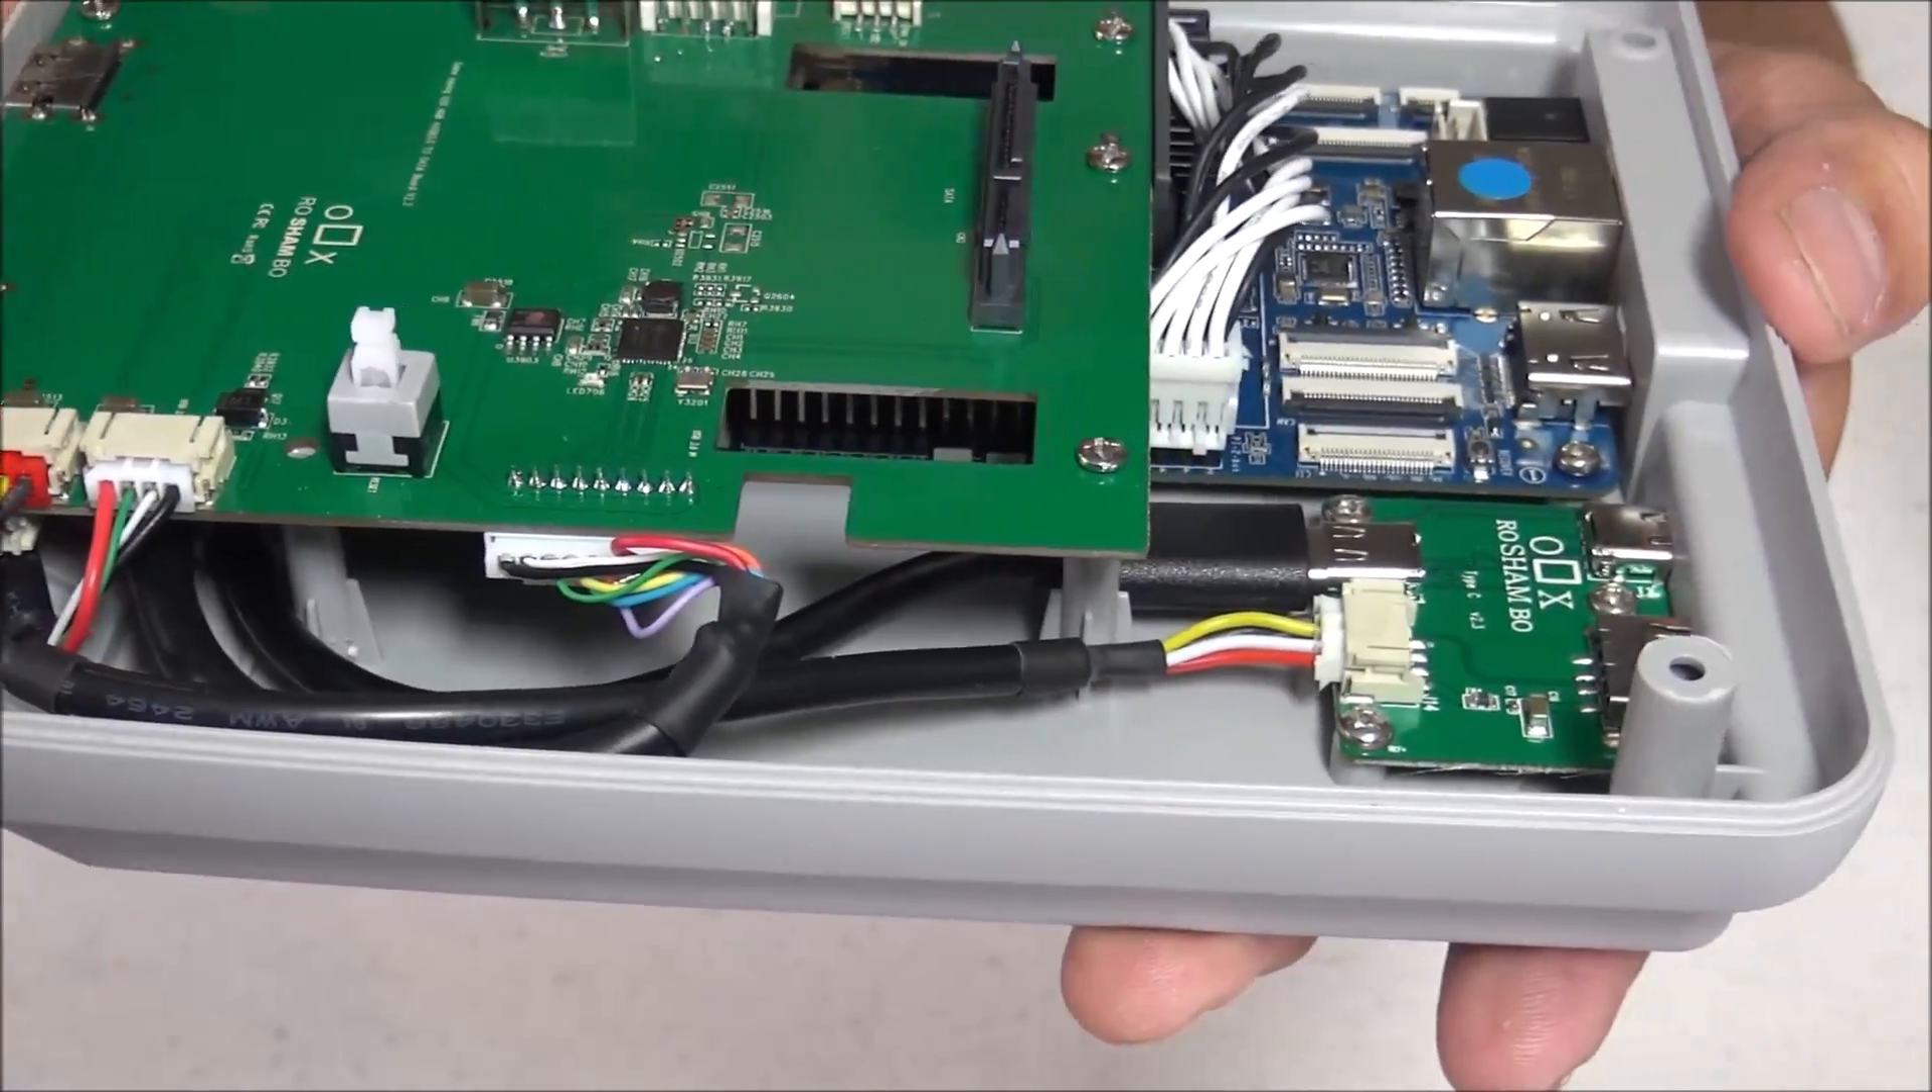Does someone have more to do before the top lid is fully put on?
Yes.